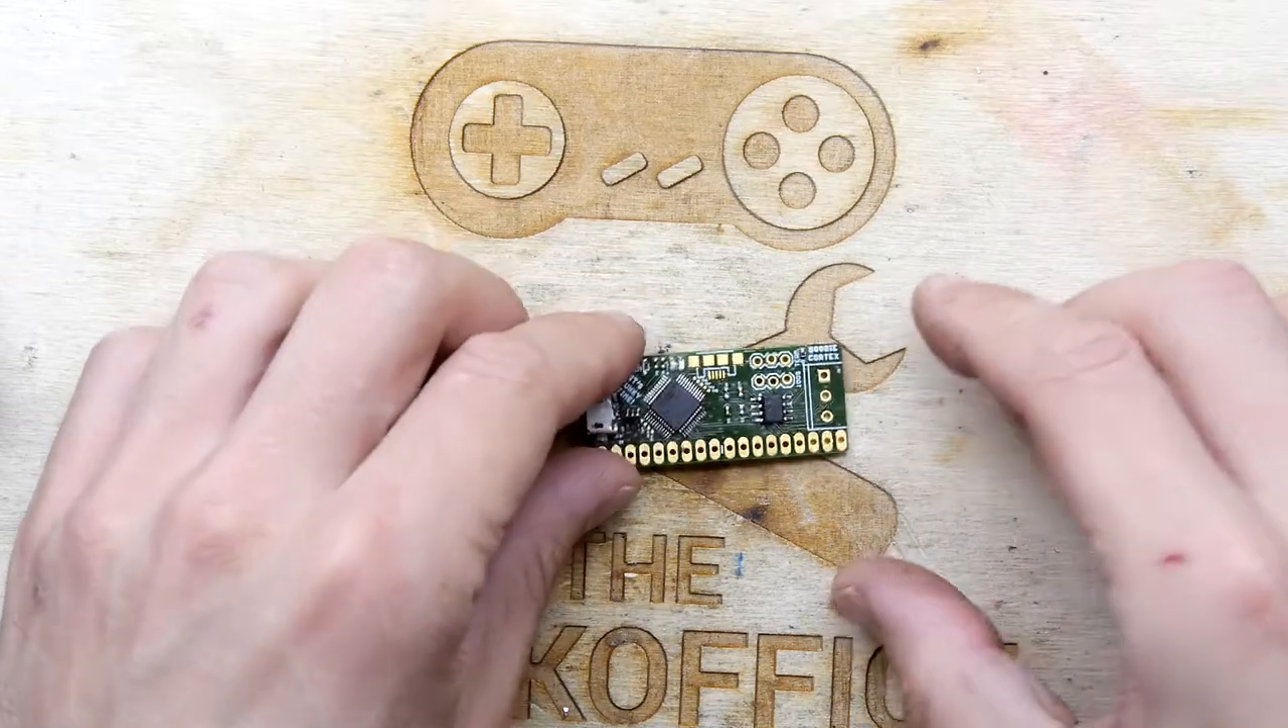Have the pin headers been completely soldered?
No.